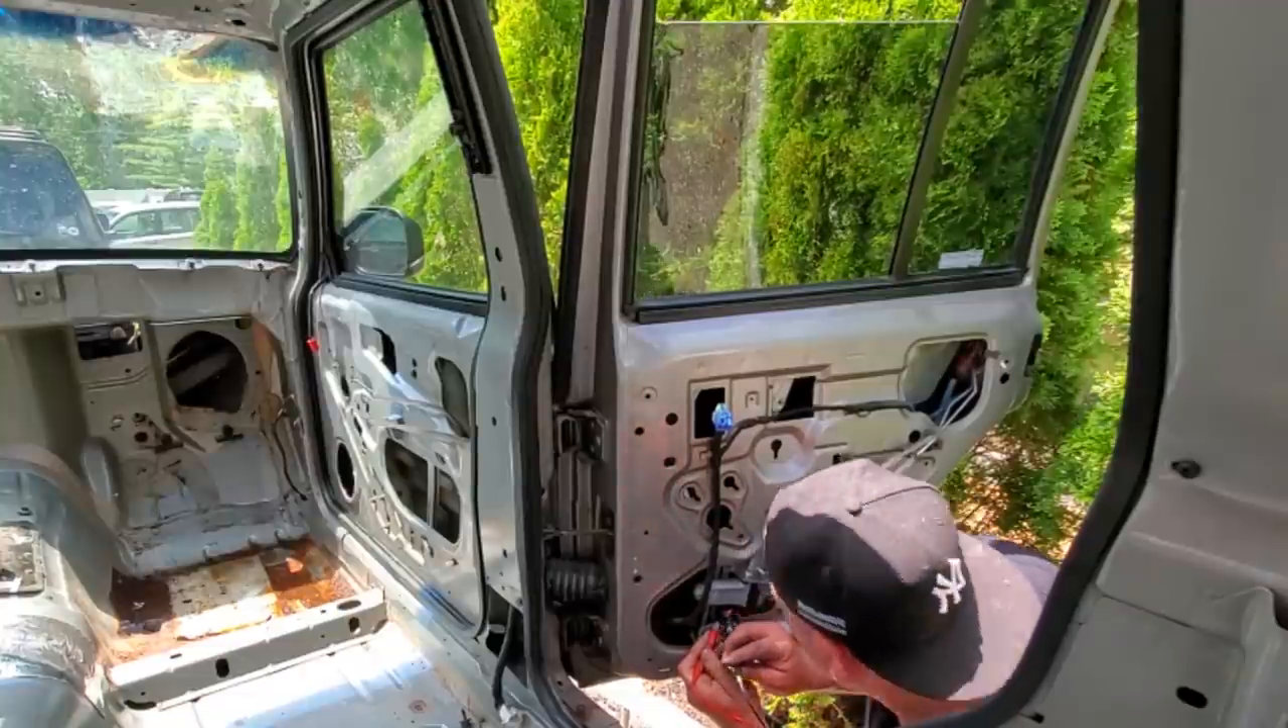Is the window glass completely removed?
No.